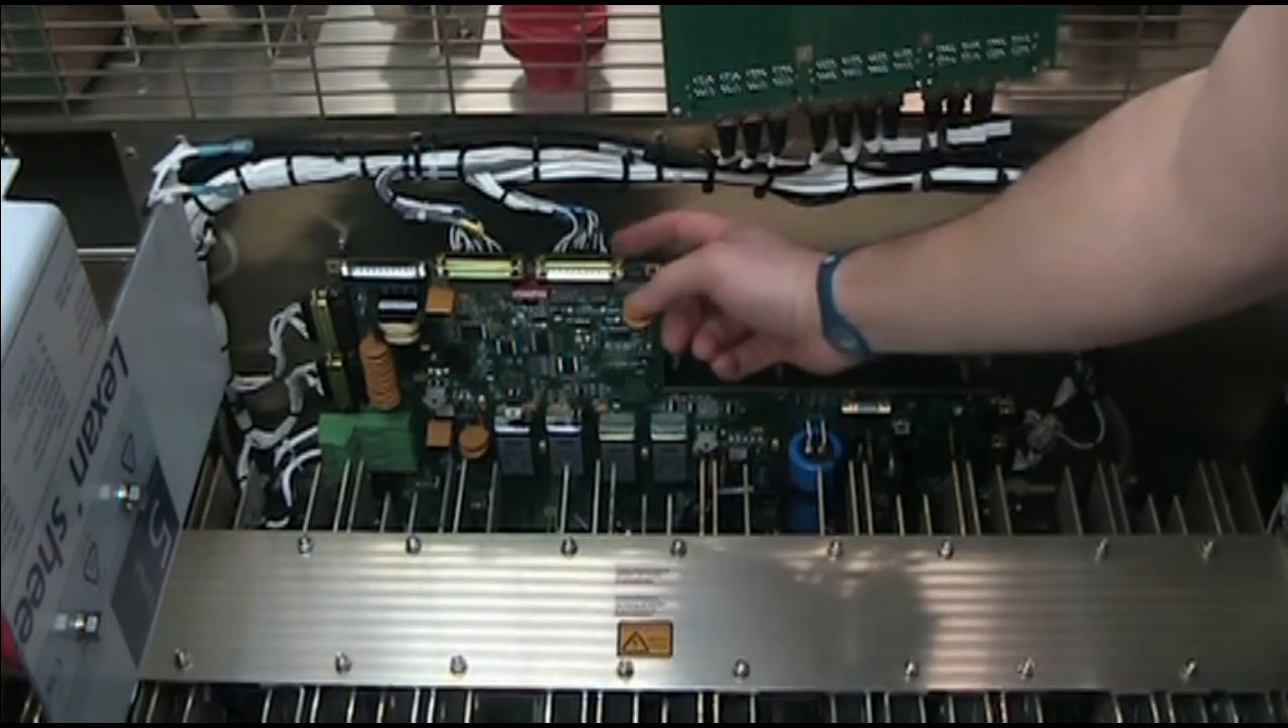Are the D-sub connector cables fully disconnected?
No.